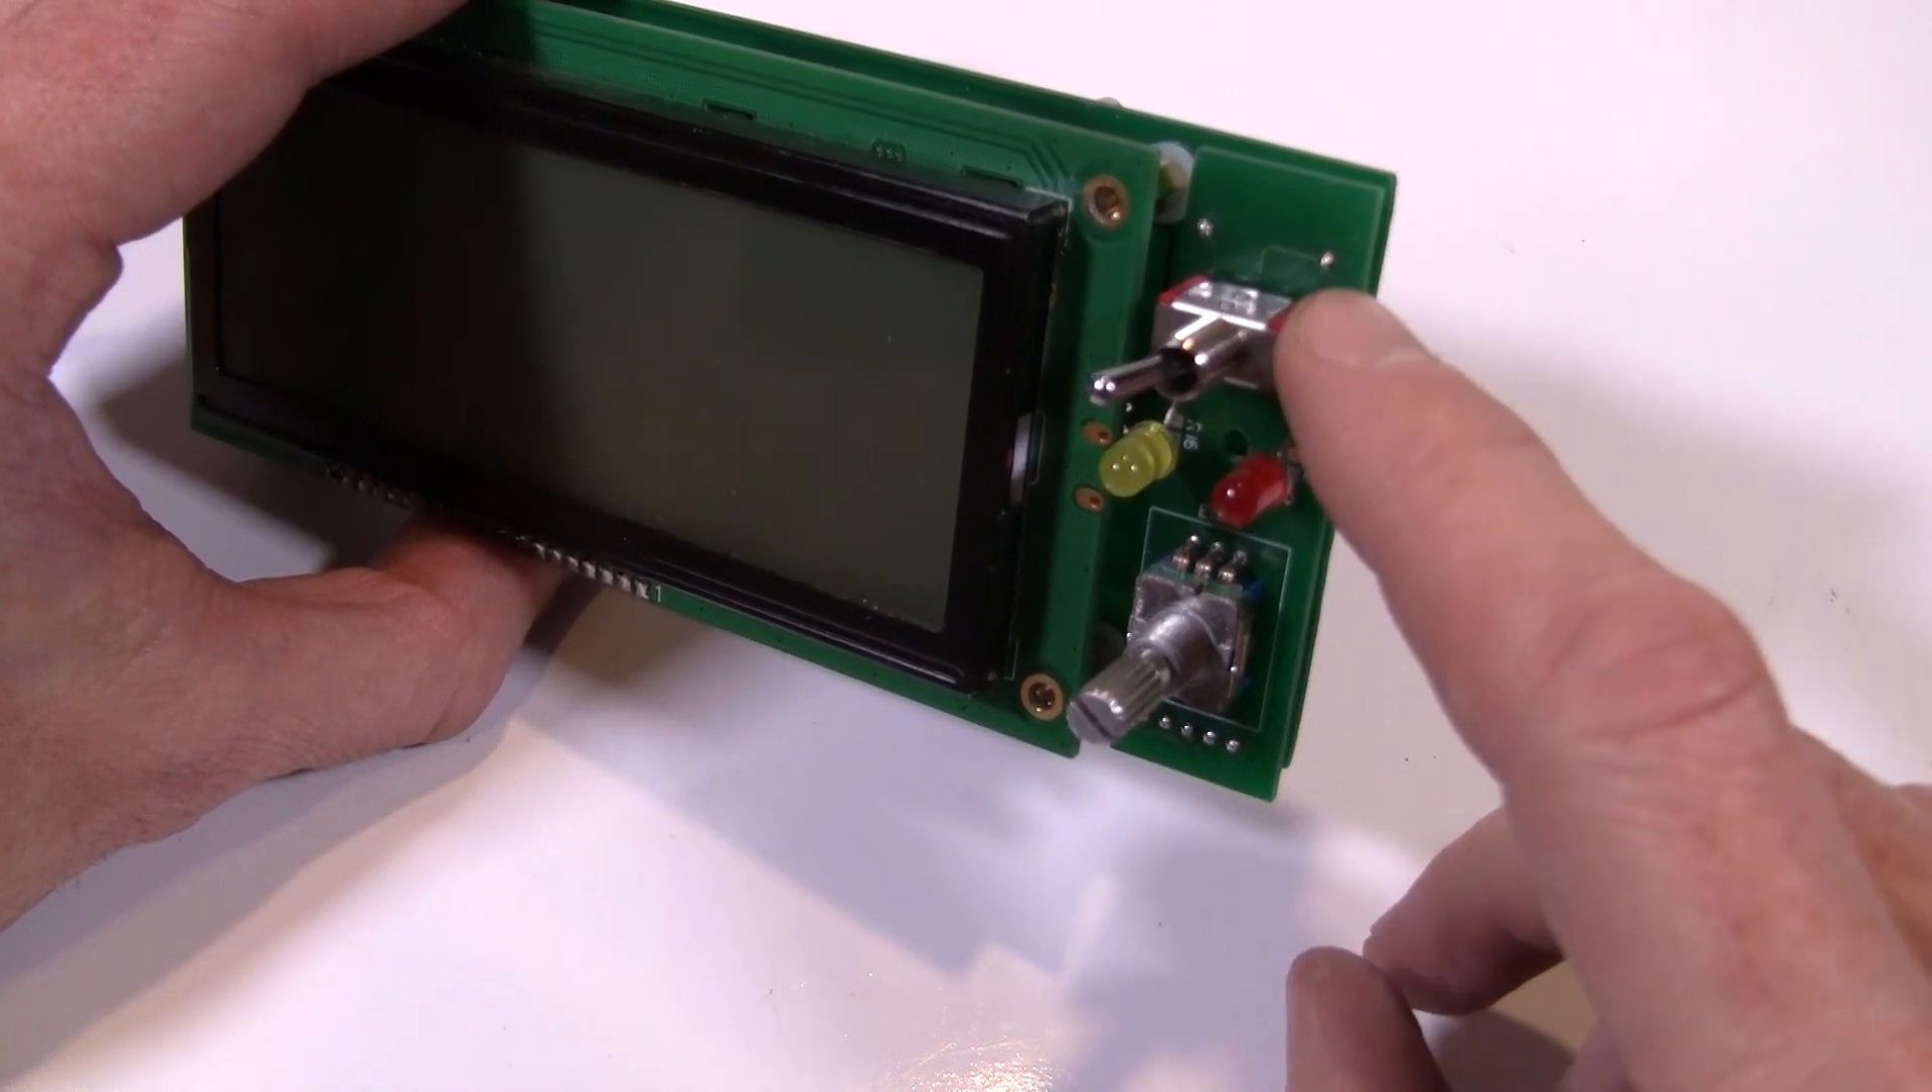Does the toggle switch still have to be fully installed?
No.